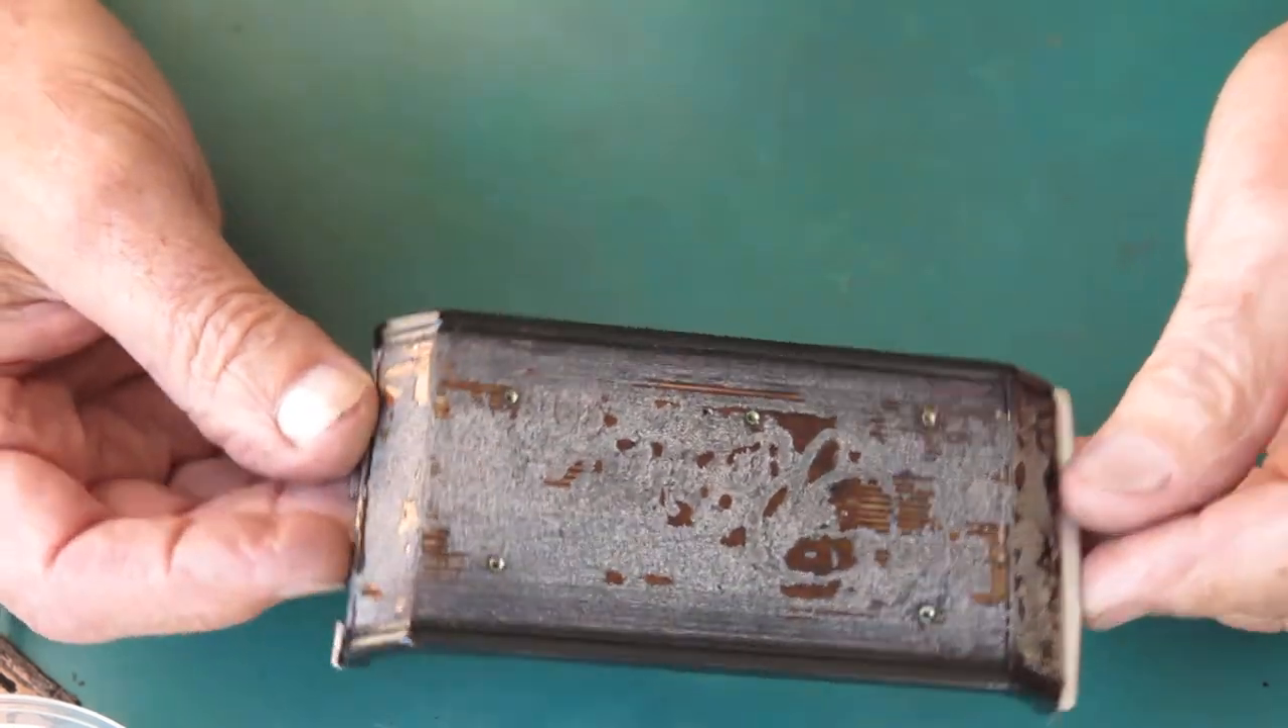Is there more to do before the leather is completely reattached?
Yes.